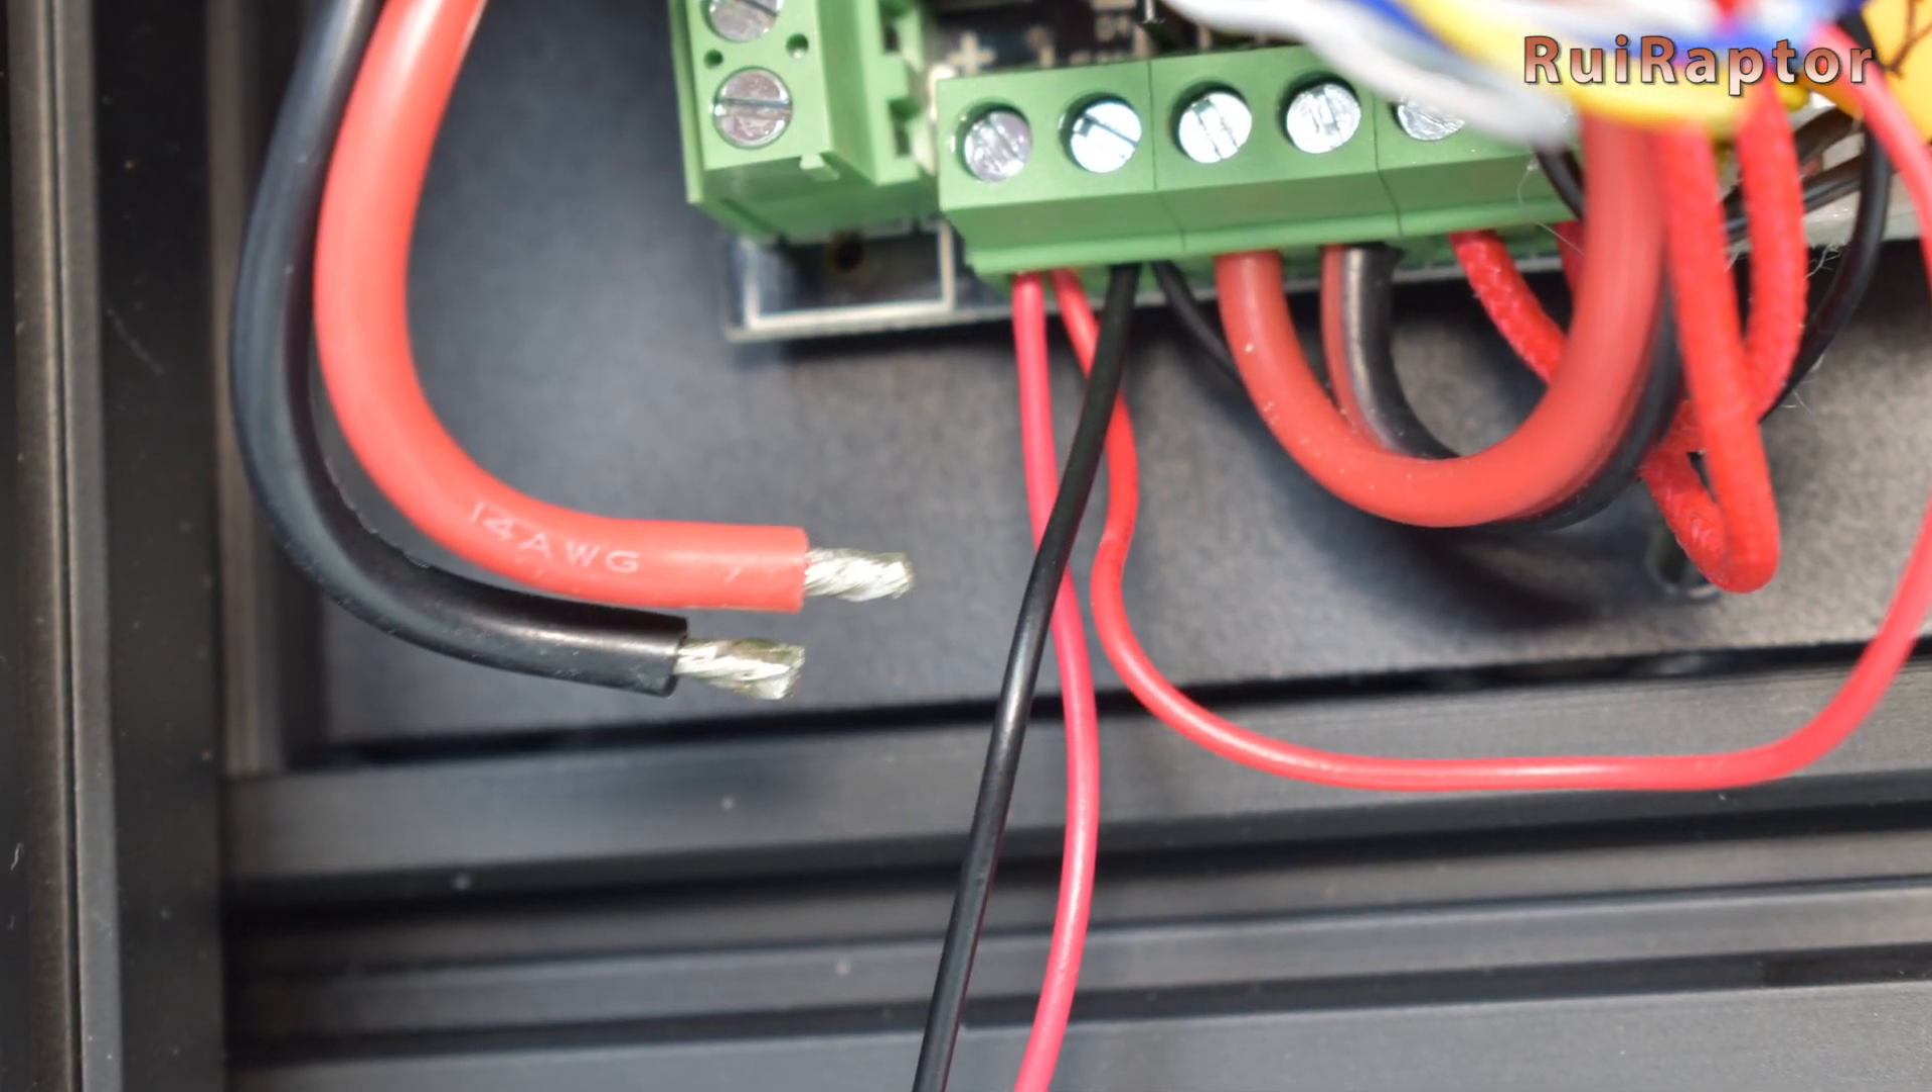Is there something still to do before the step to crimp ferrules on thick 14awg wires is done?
Yes.